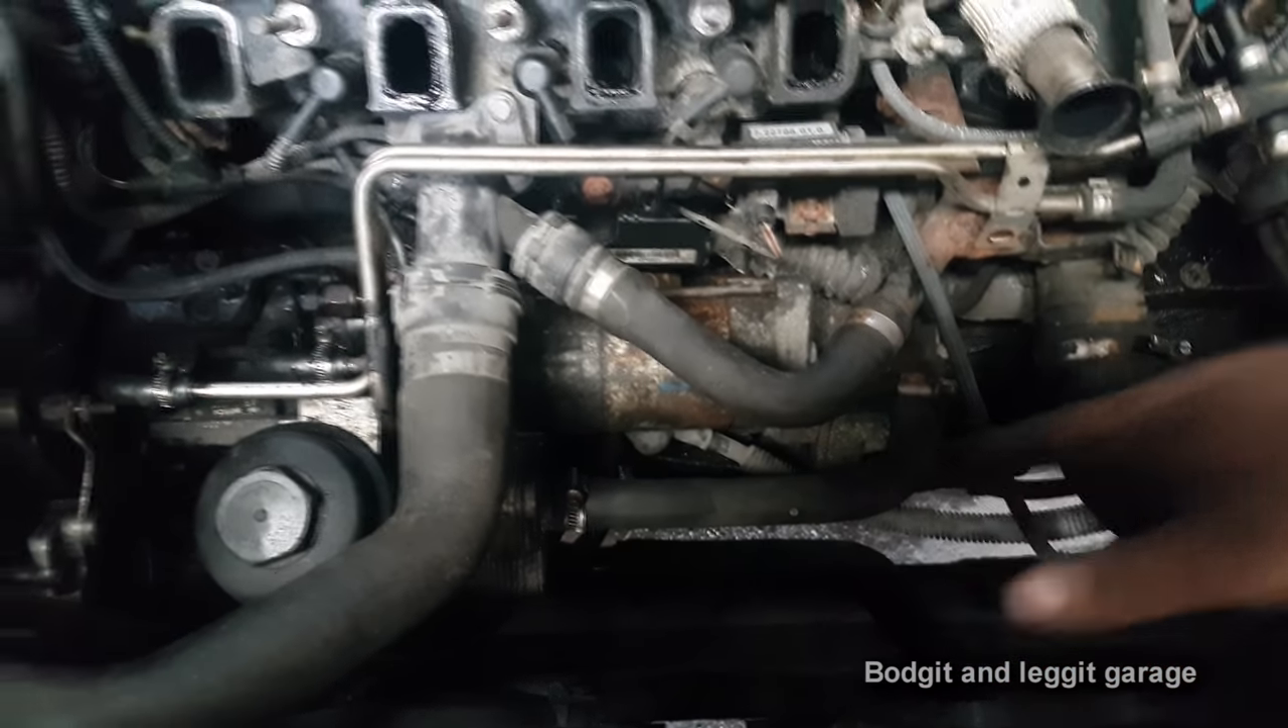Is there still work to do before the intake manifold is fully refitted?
Yes.